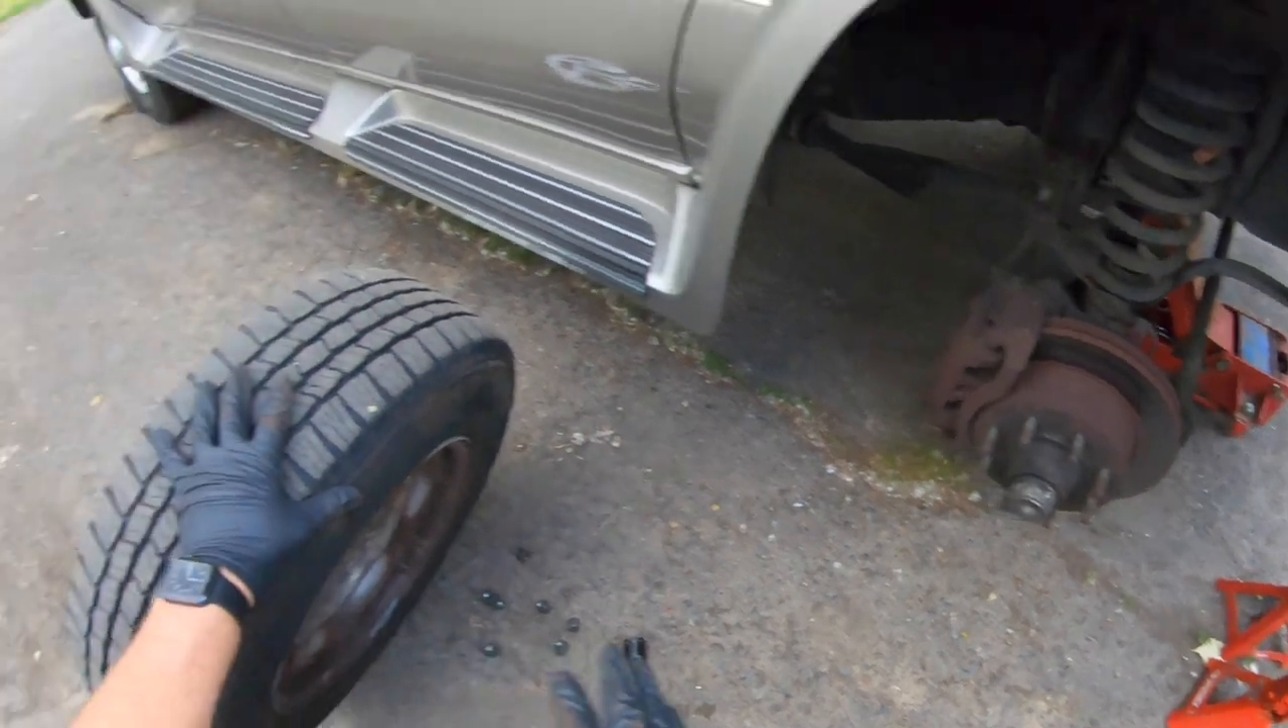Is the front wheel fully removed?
Yes.